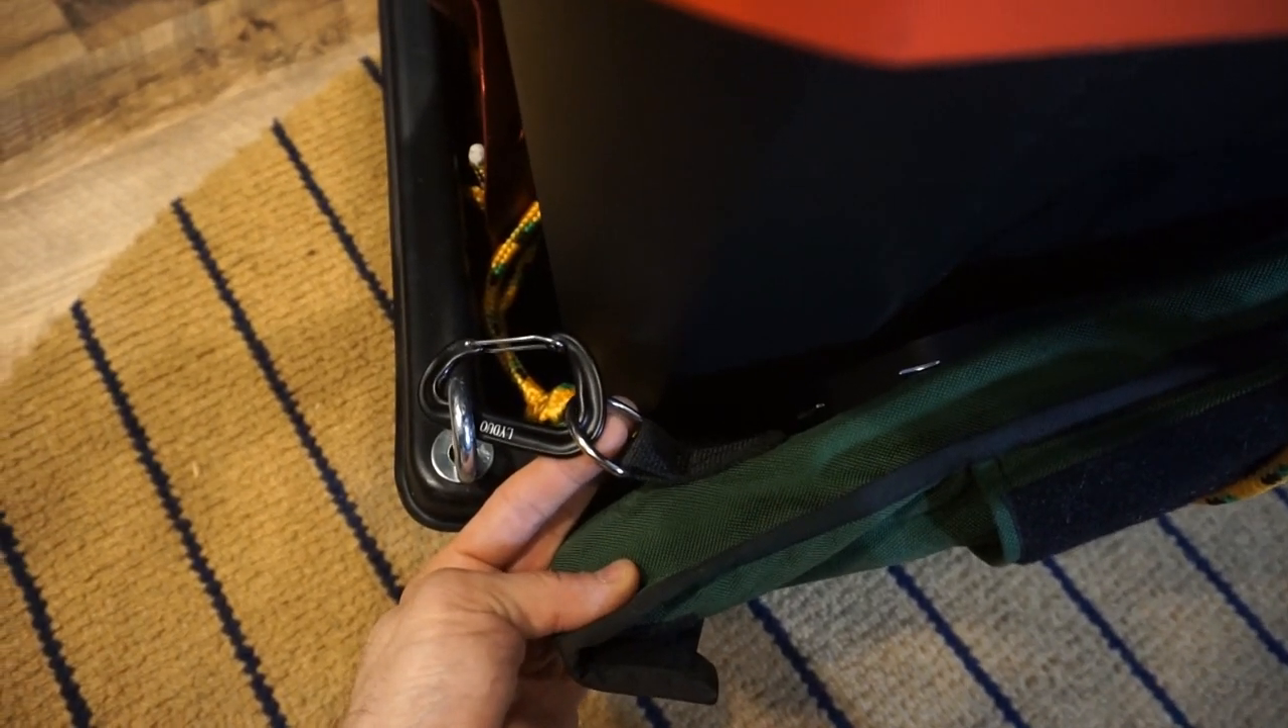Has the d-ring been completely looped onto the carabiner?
Yes.